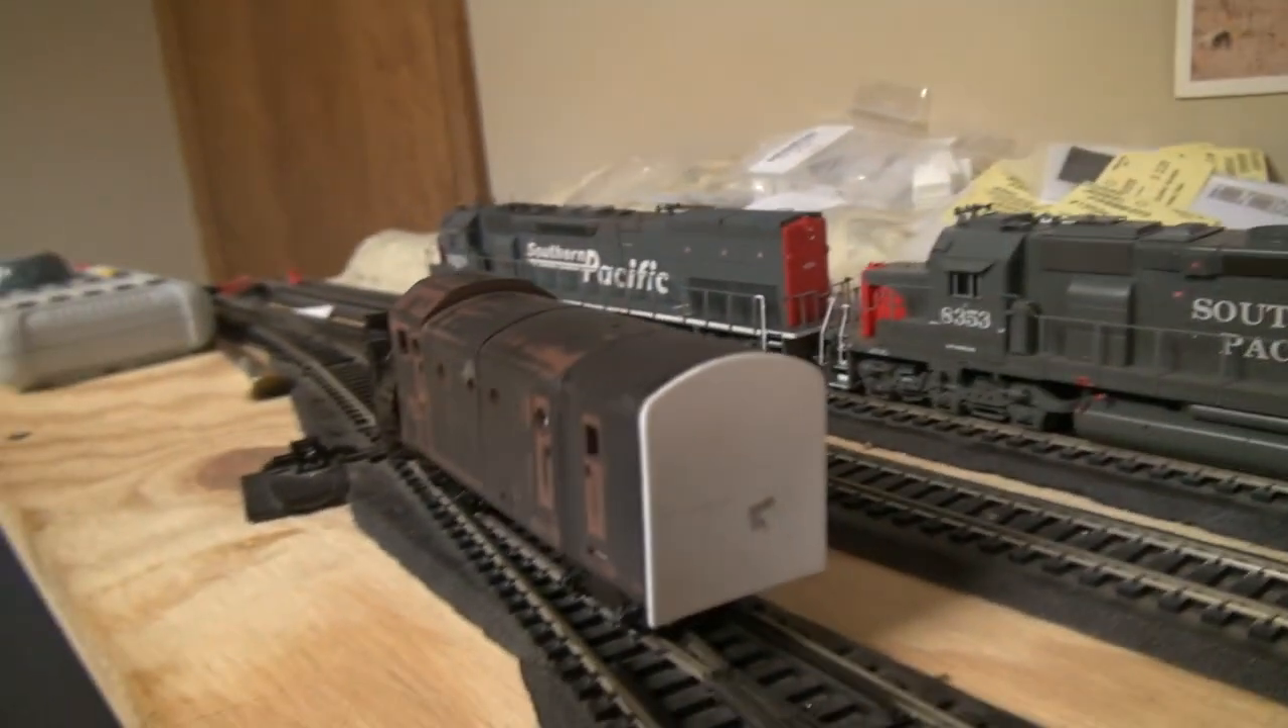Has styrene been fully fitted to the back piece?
Yes.